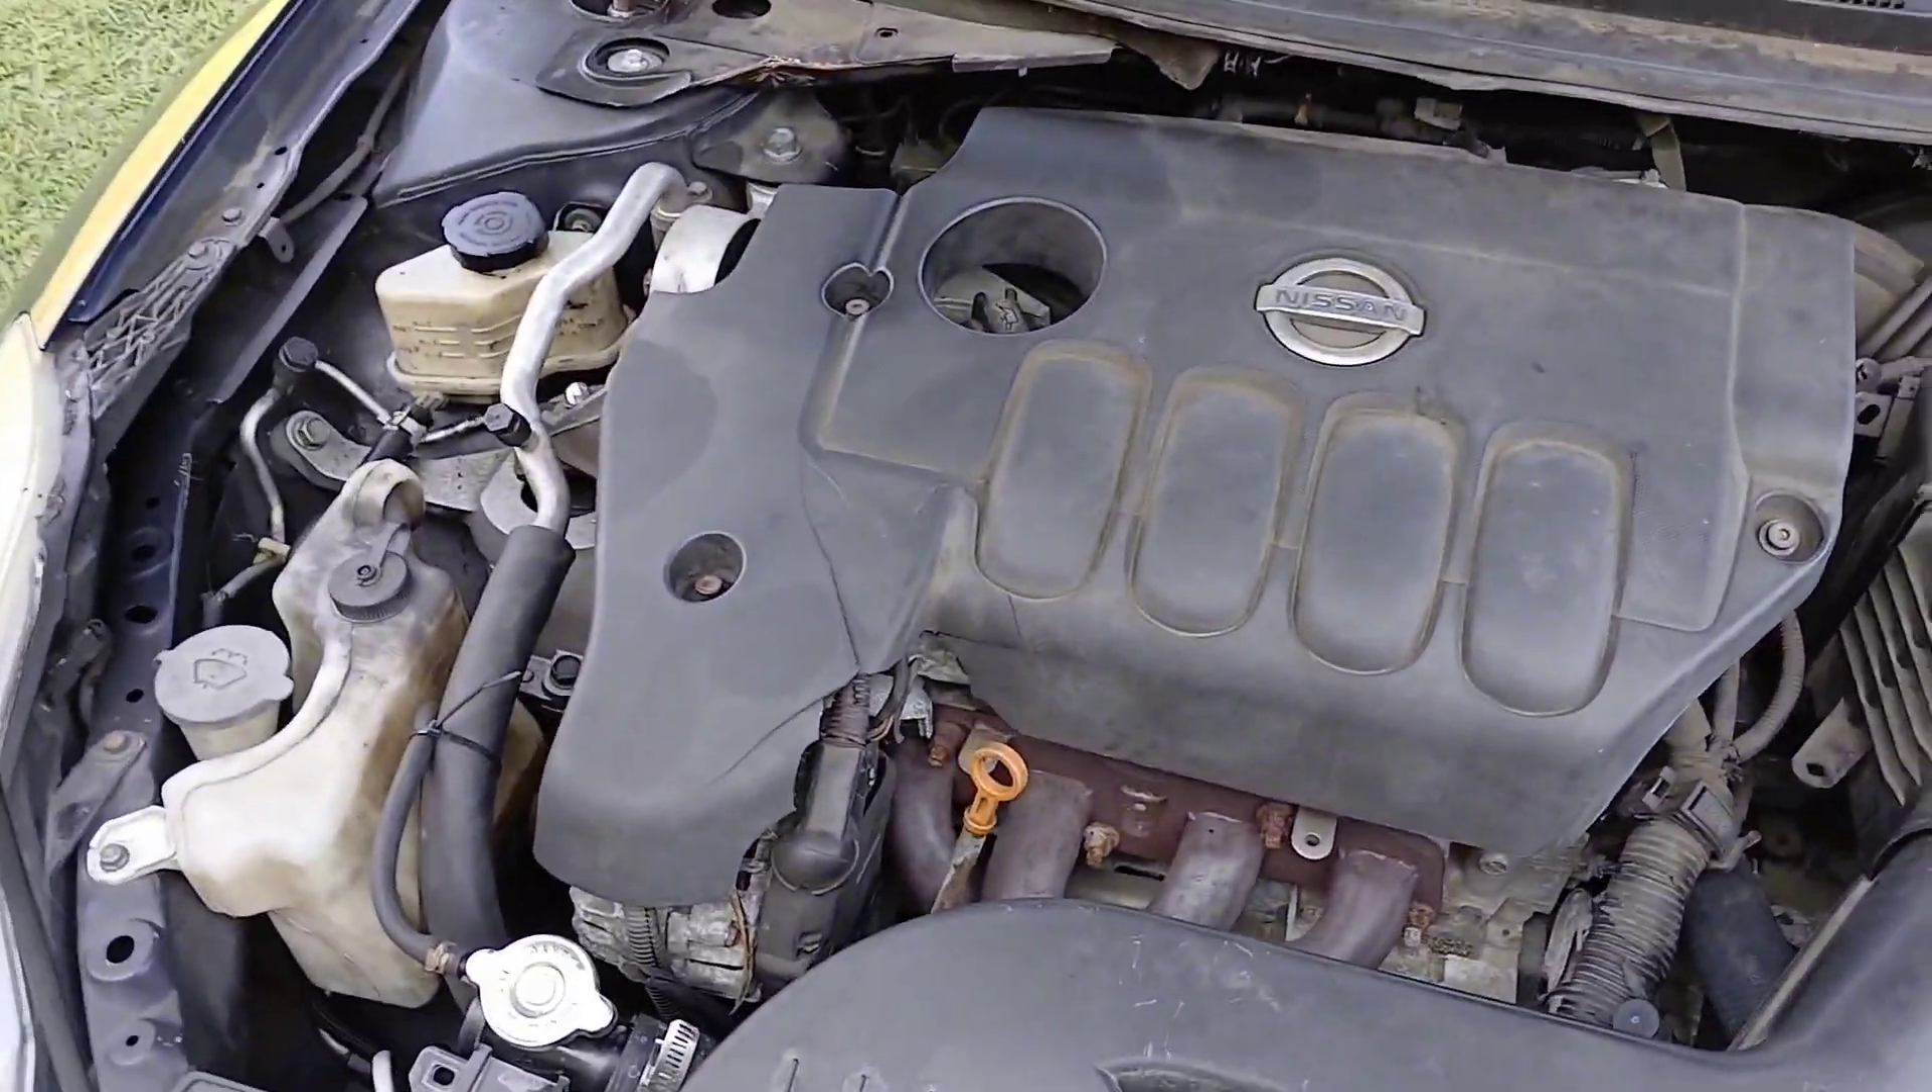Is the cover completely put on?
Yes.